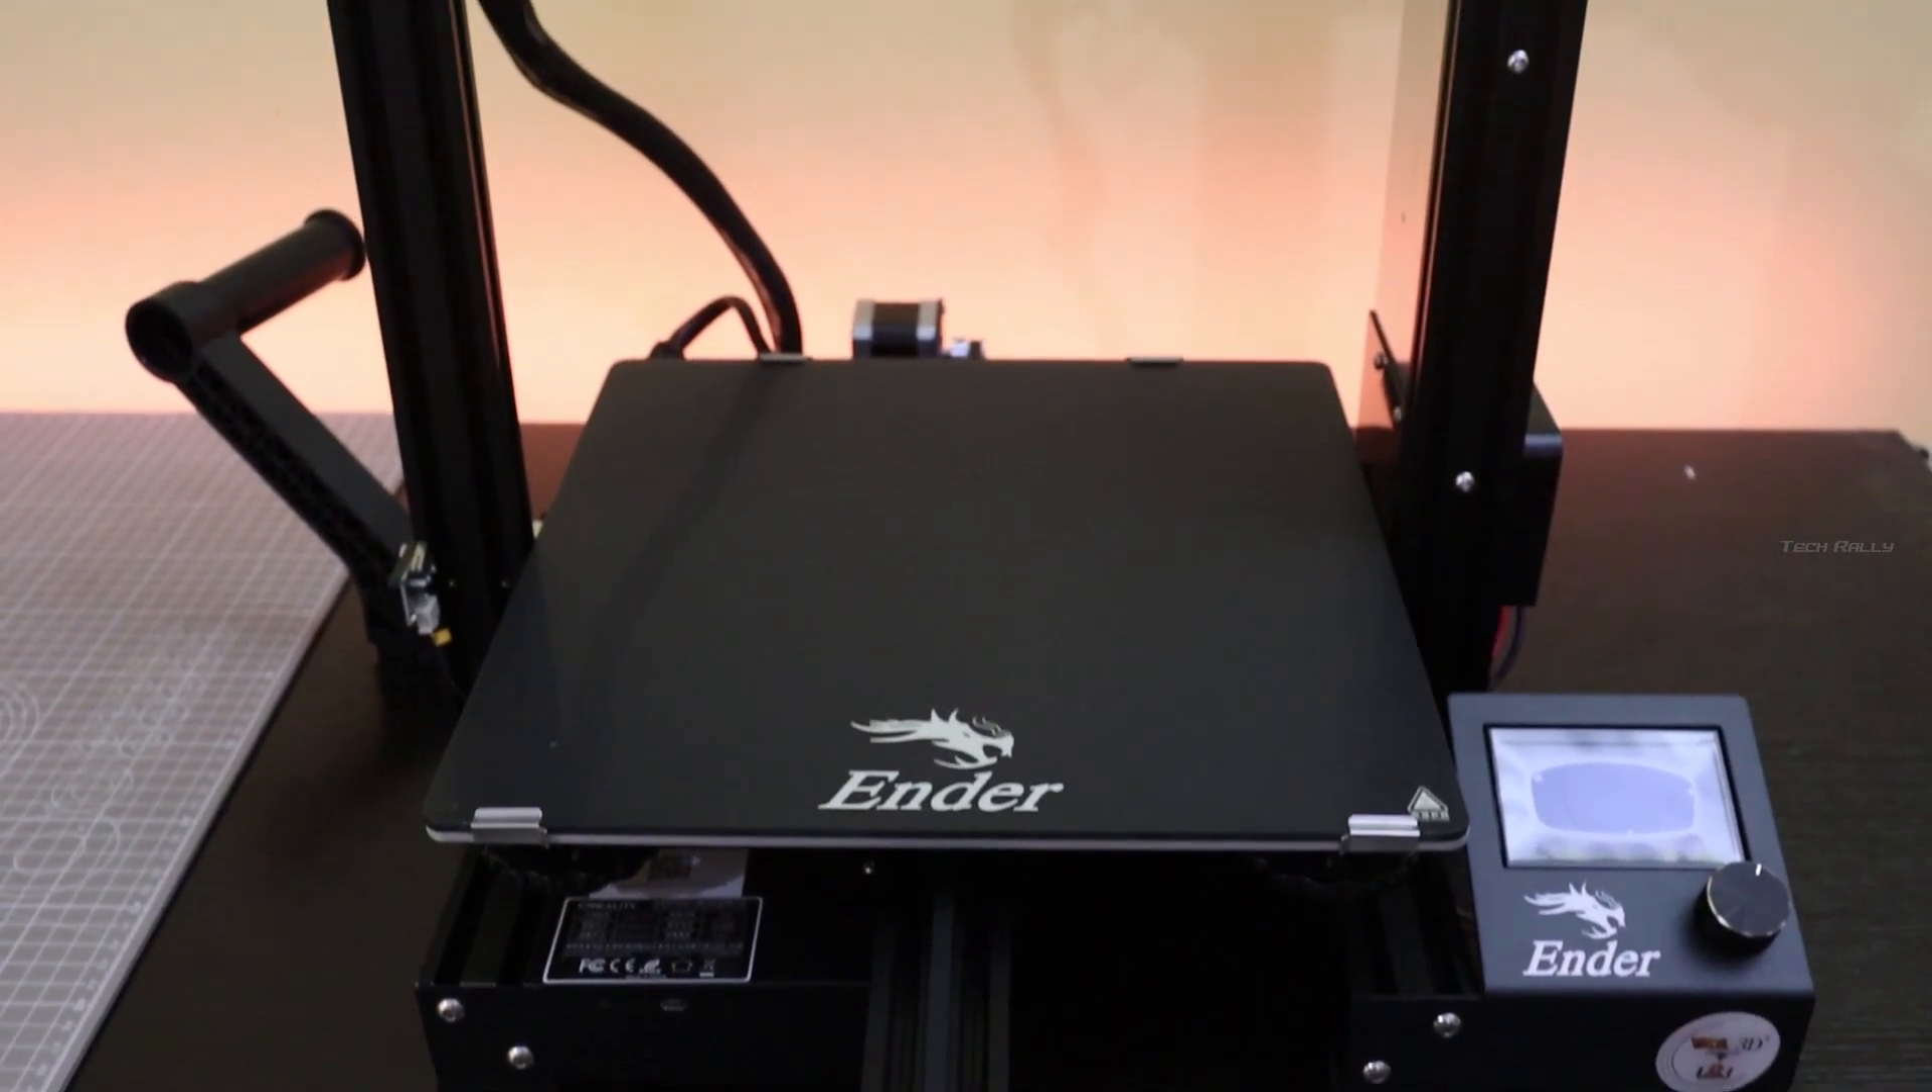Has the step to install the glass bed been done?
Yes.